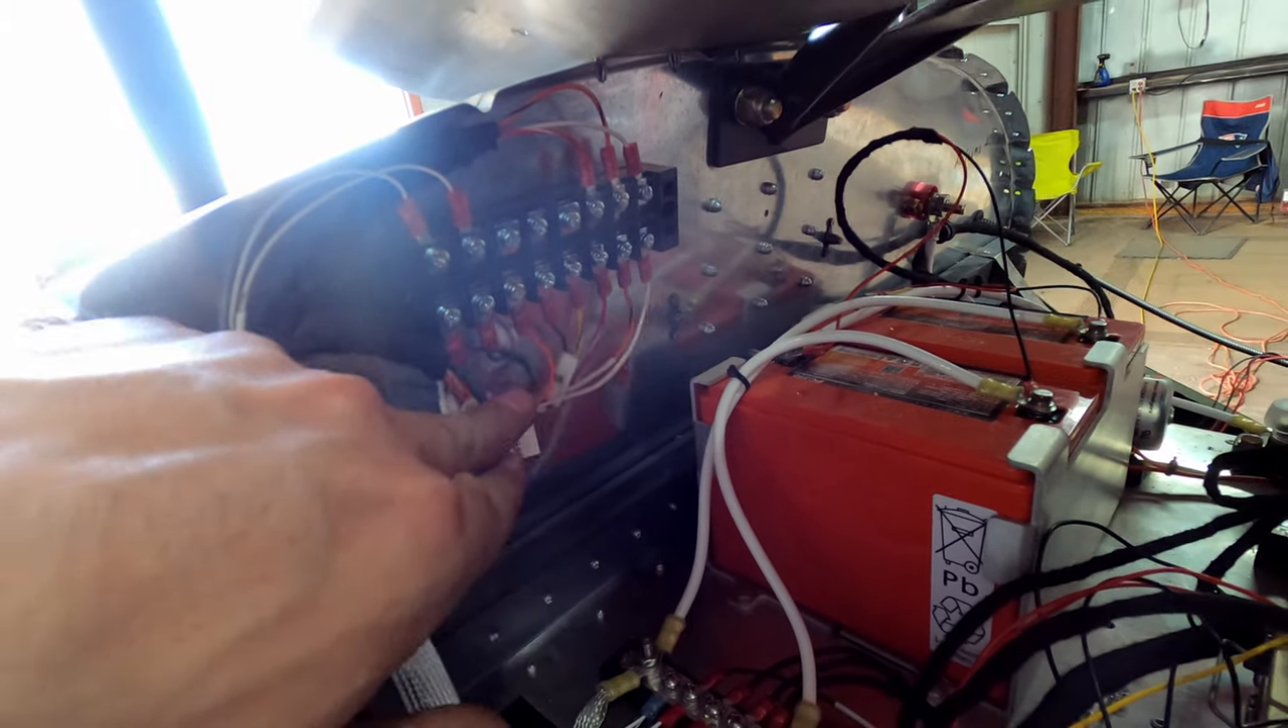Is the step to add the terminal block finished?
Yes.